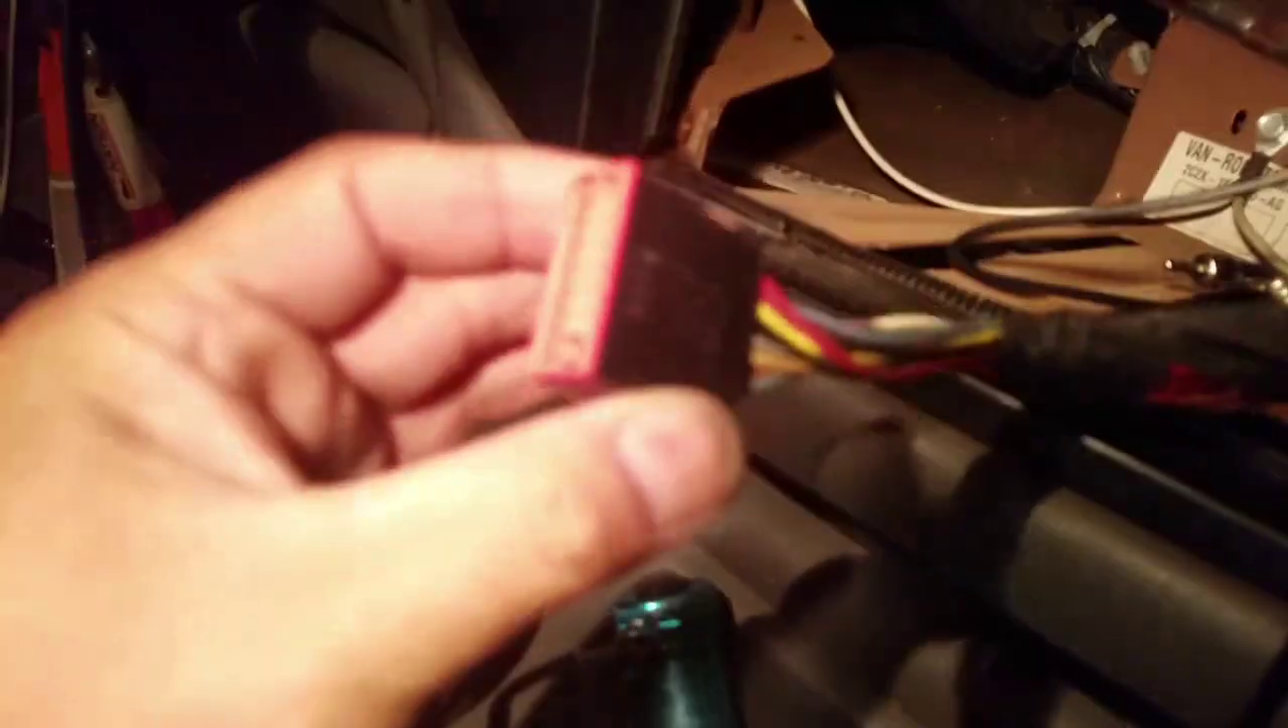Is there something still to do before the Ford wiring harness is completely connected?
Yes.